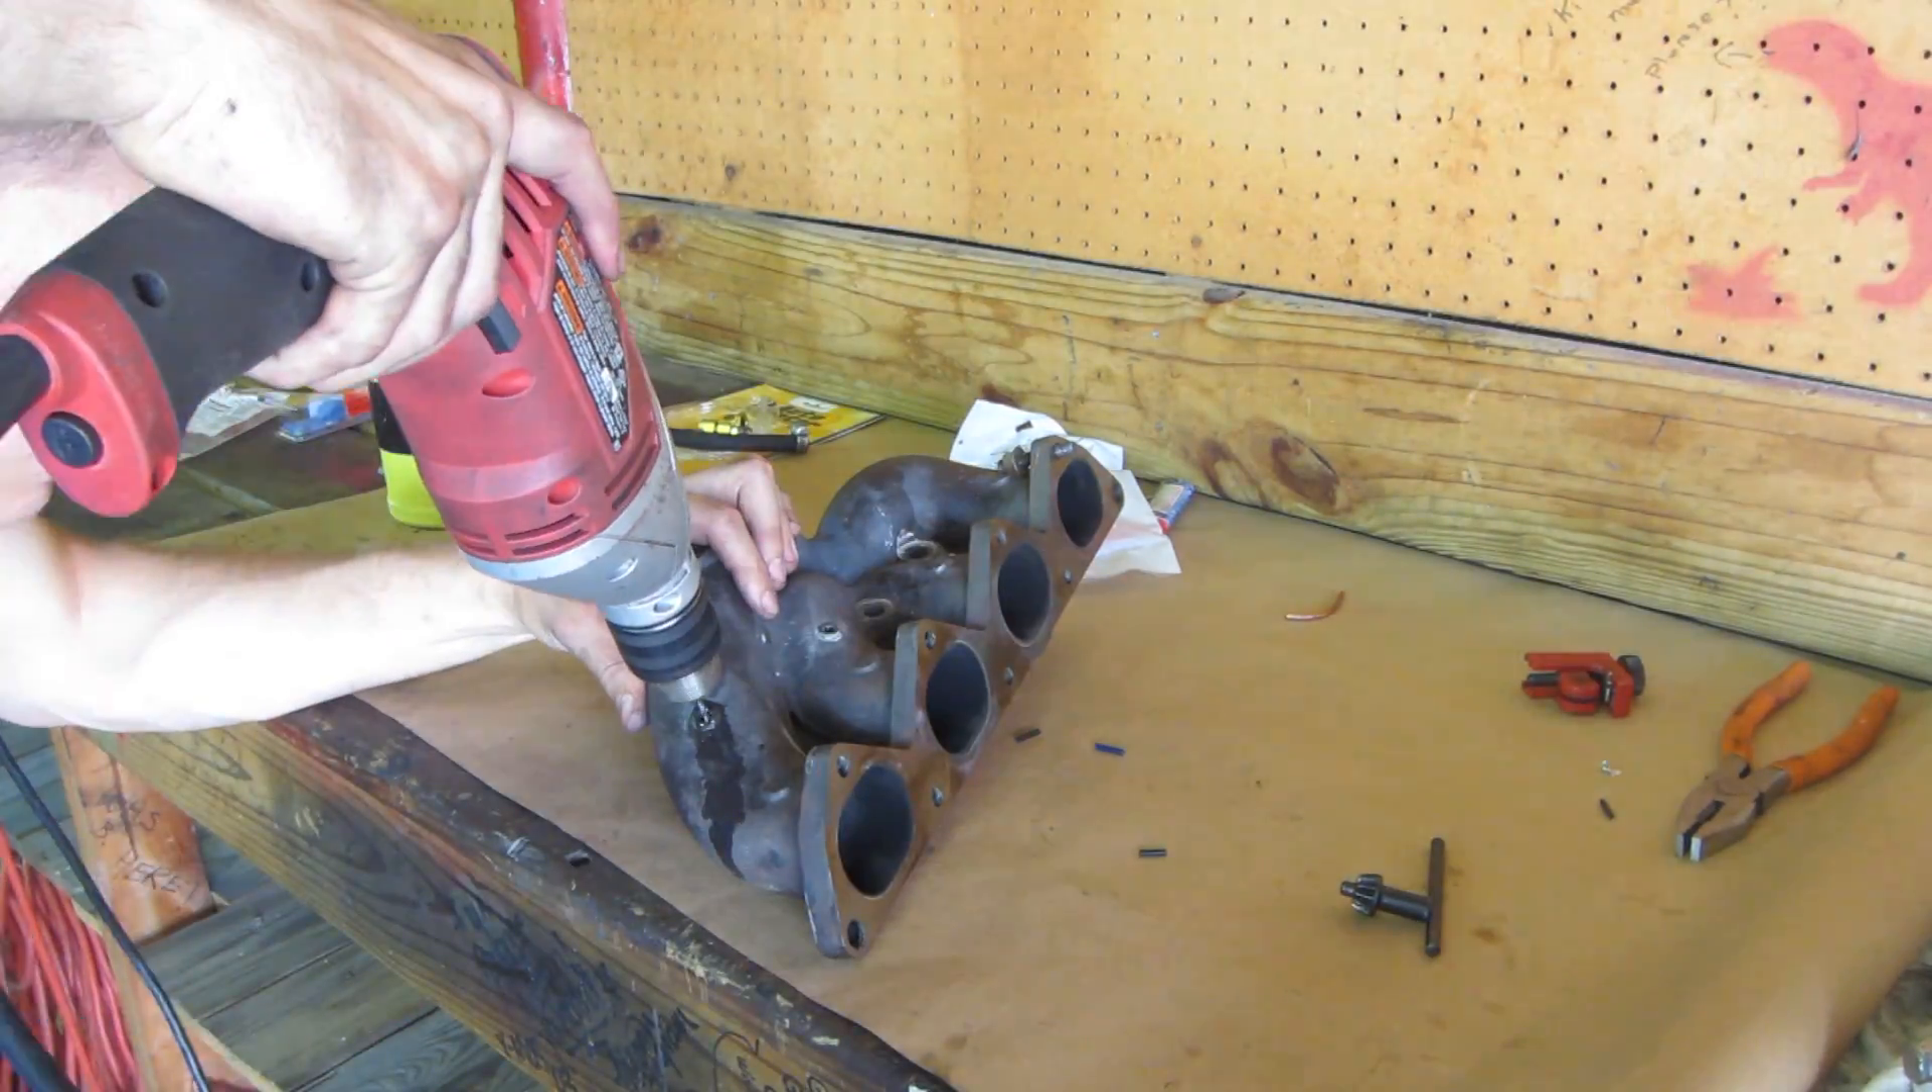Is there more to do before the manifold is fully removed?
No.